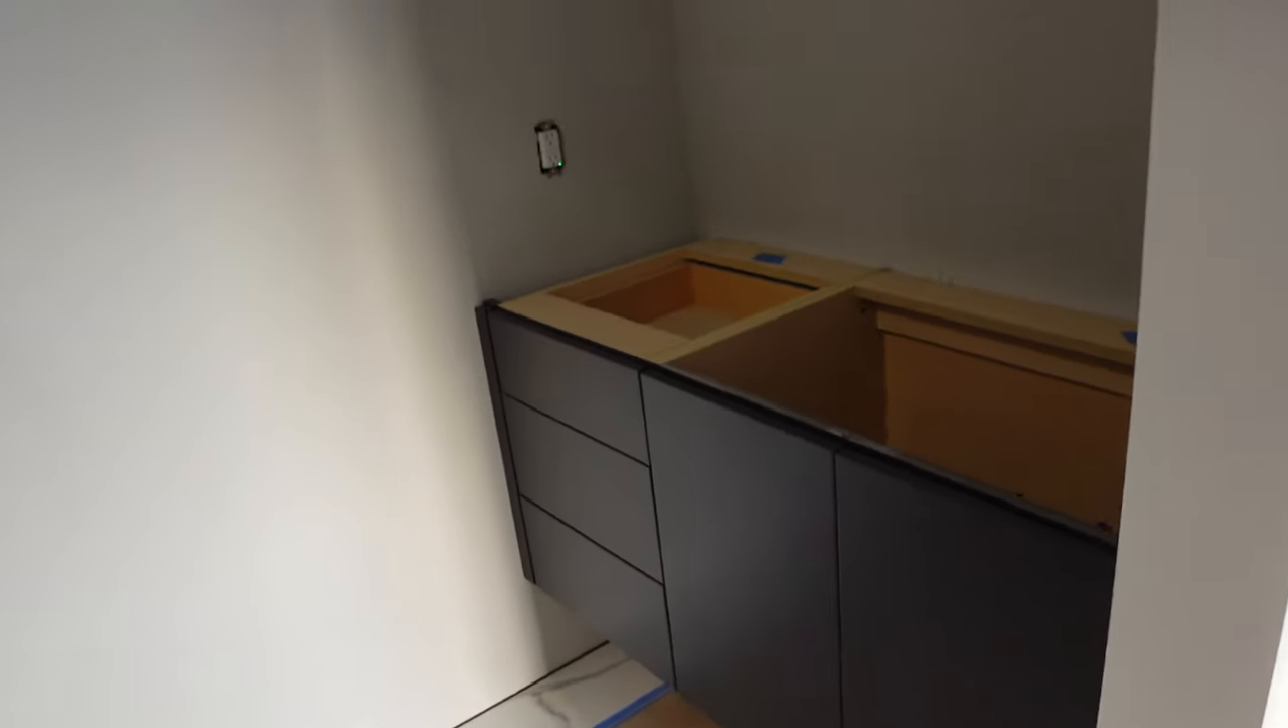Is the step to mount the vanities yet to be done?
No.